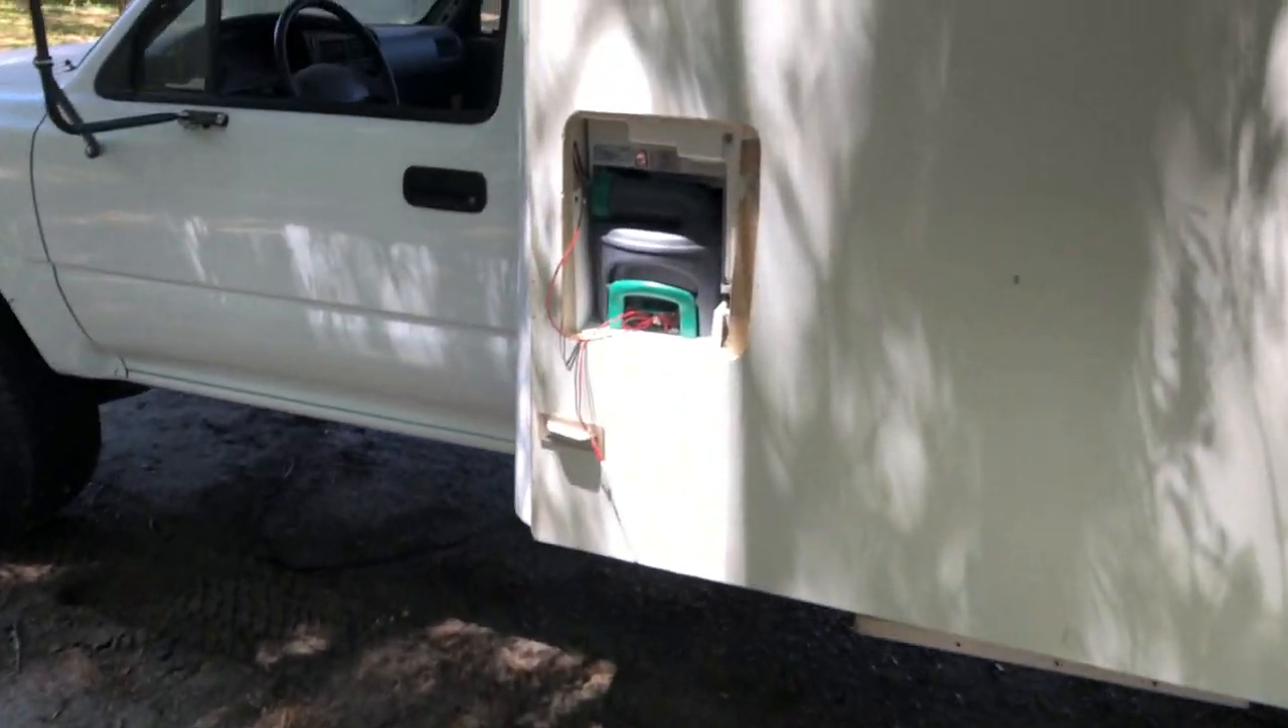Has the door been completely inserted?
No.